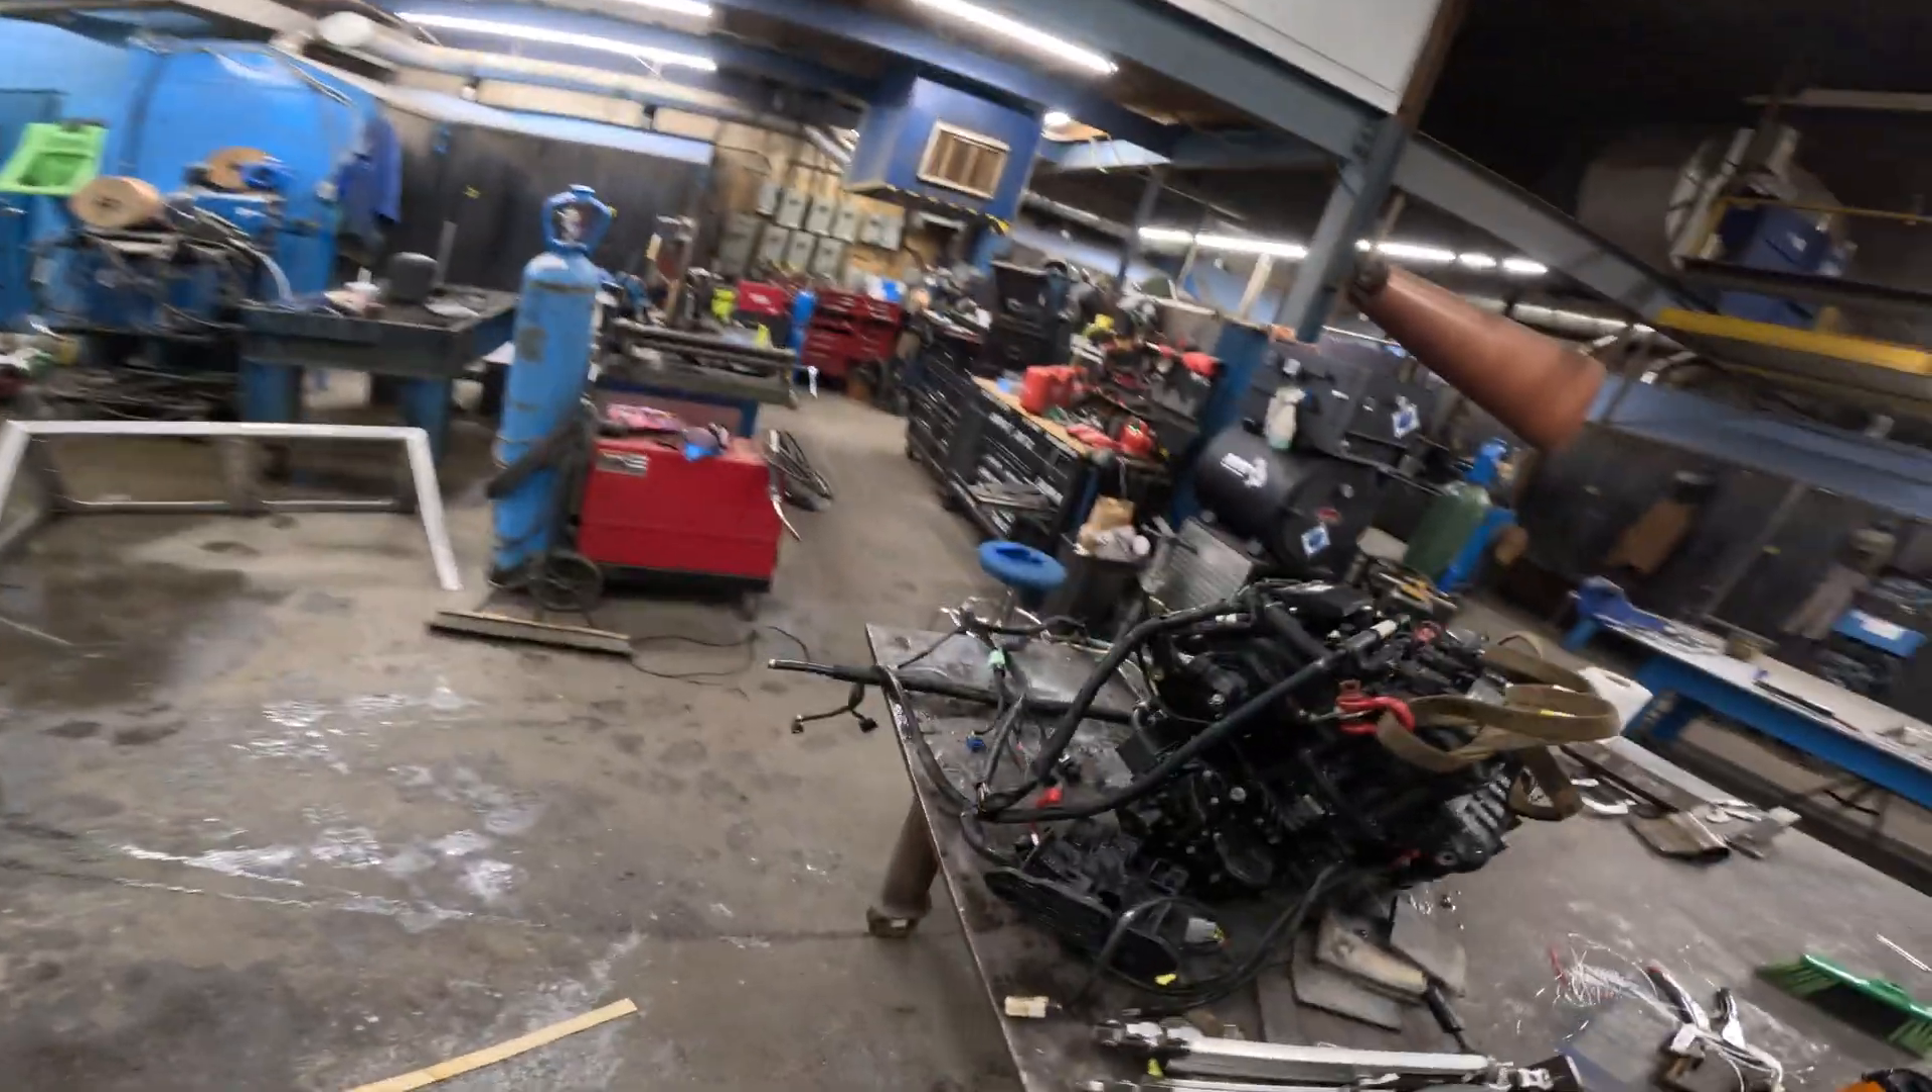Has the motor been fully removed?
Yes.